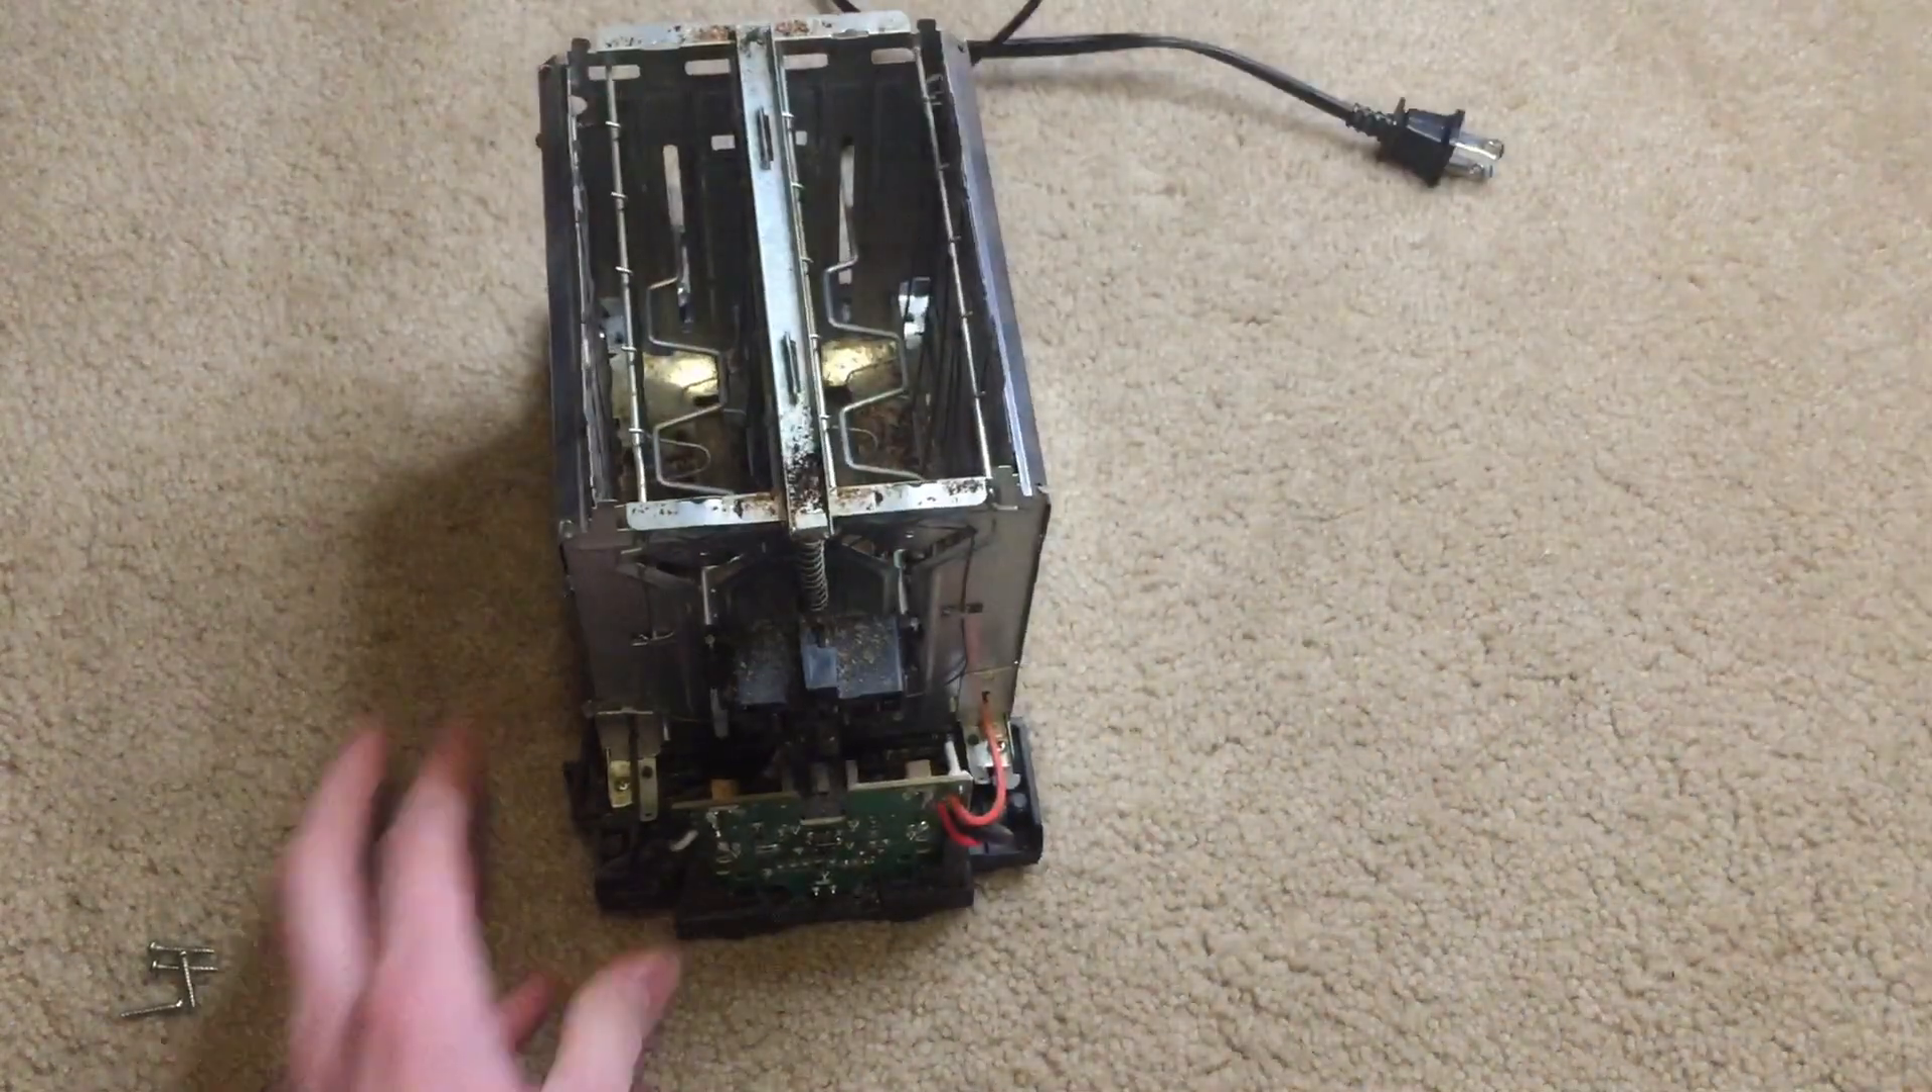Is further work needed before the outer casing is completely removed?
No.